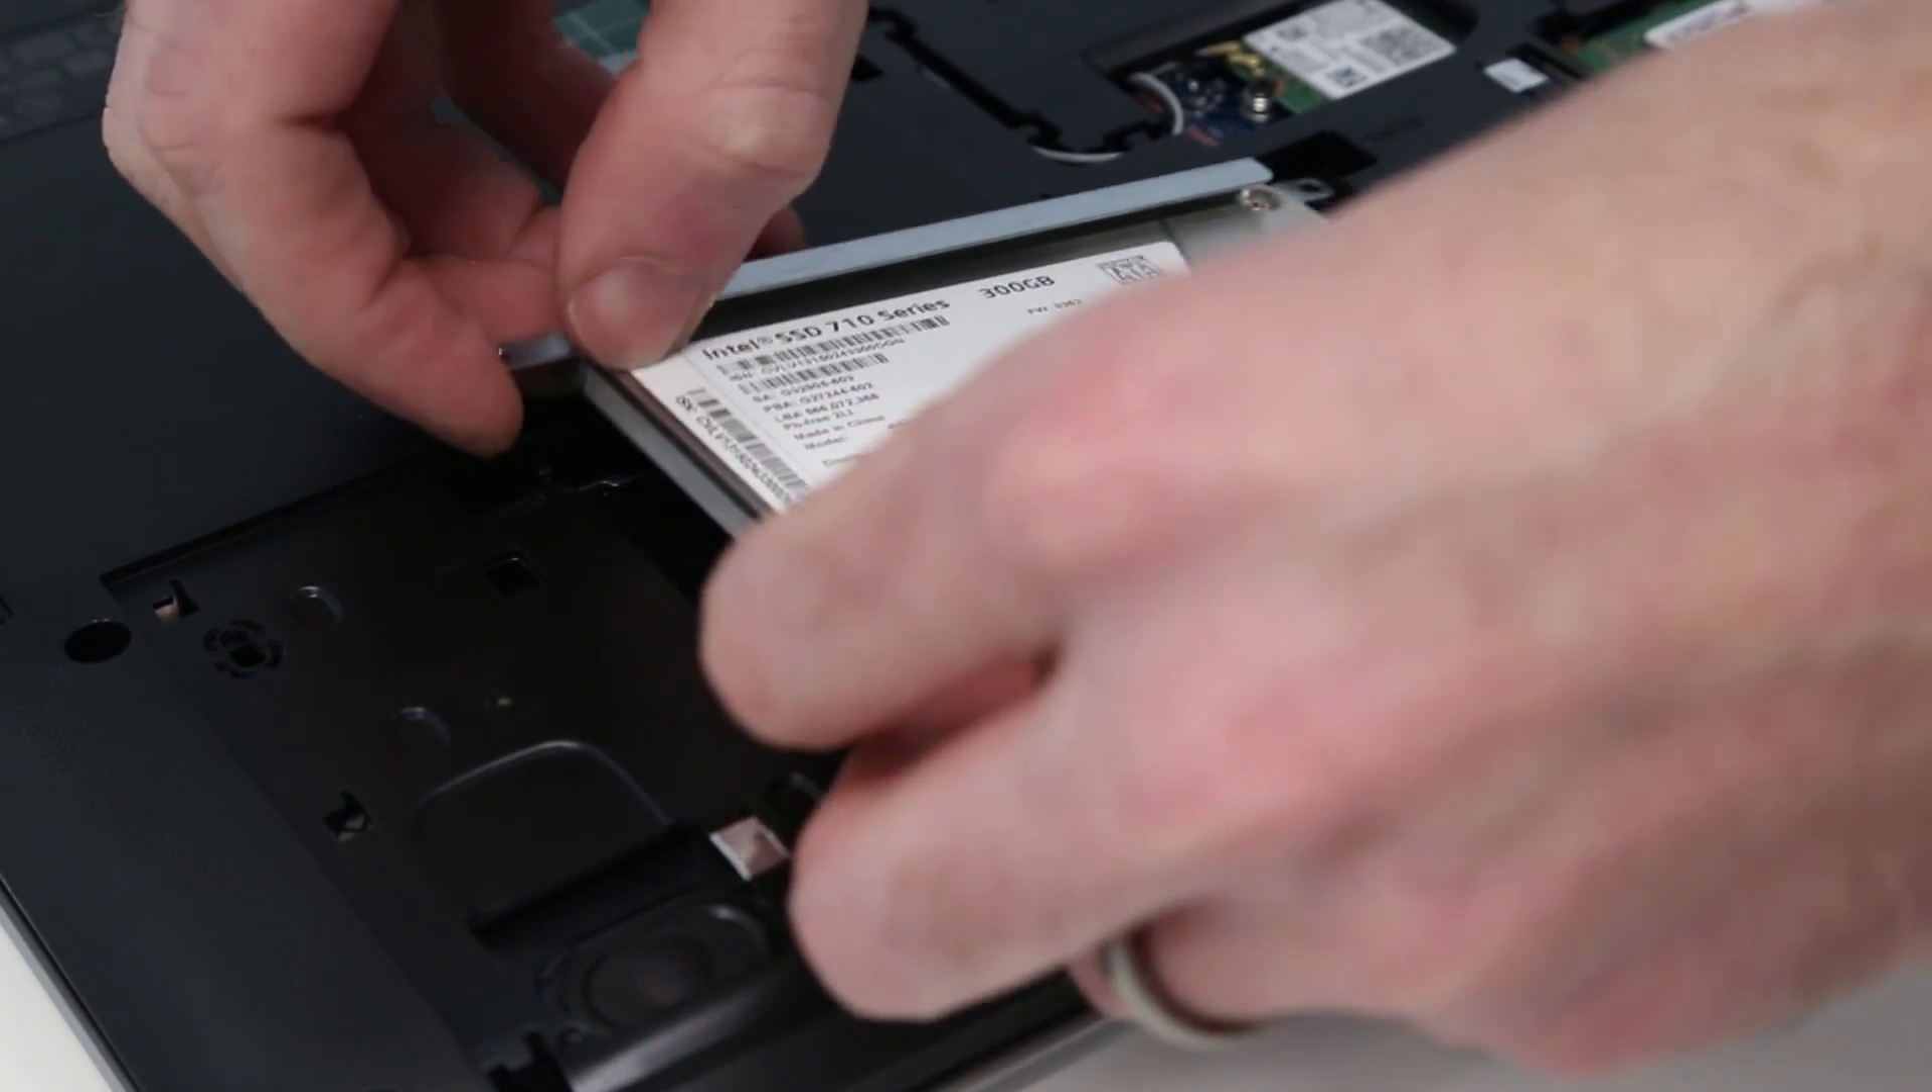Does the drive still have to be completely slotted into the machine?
Yes.